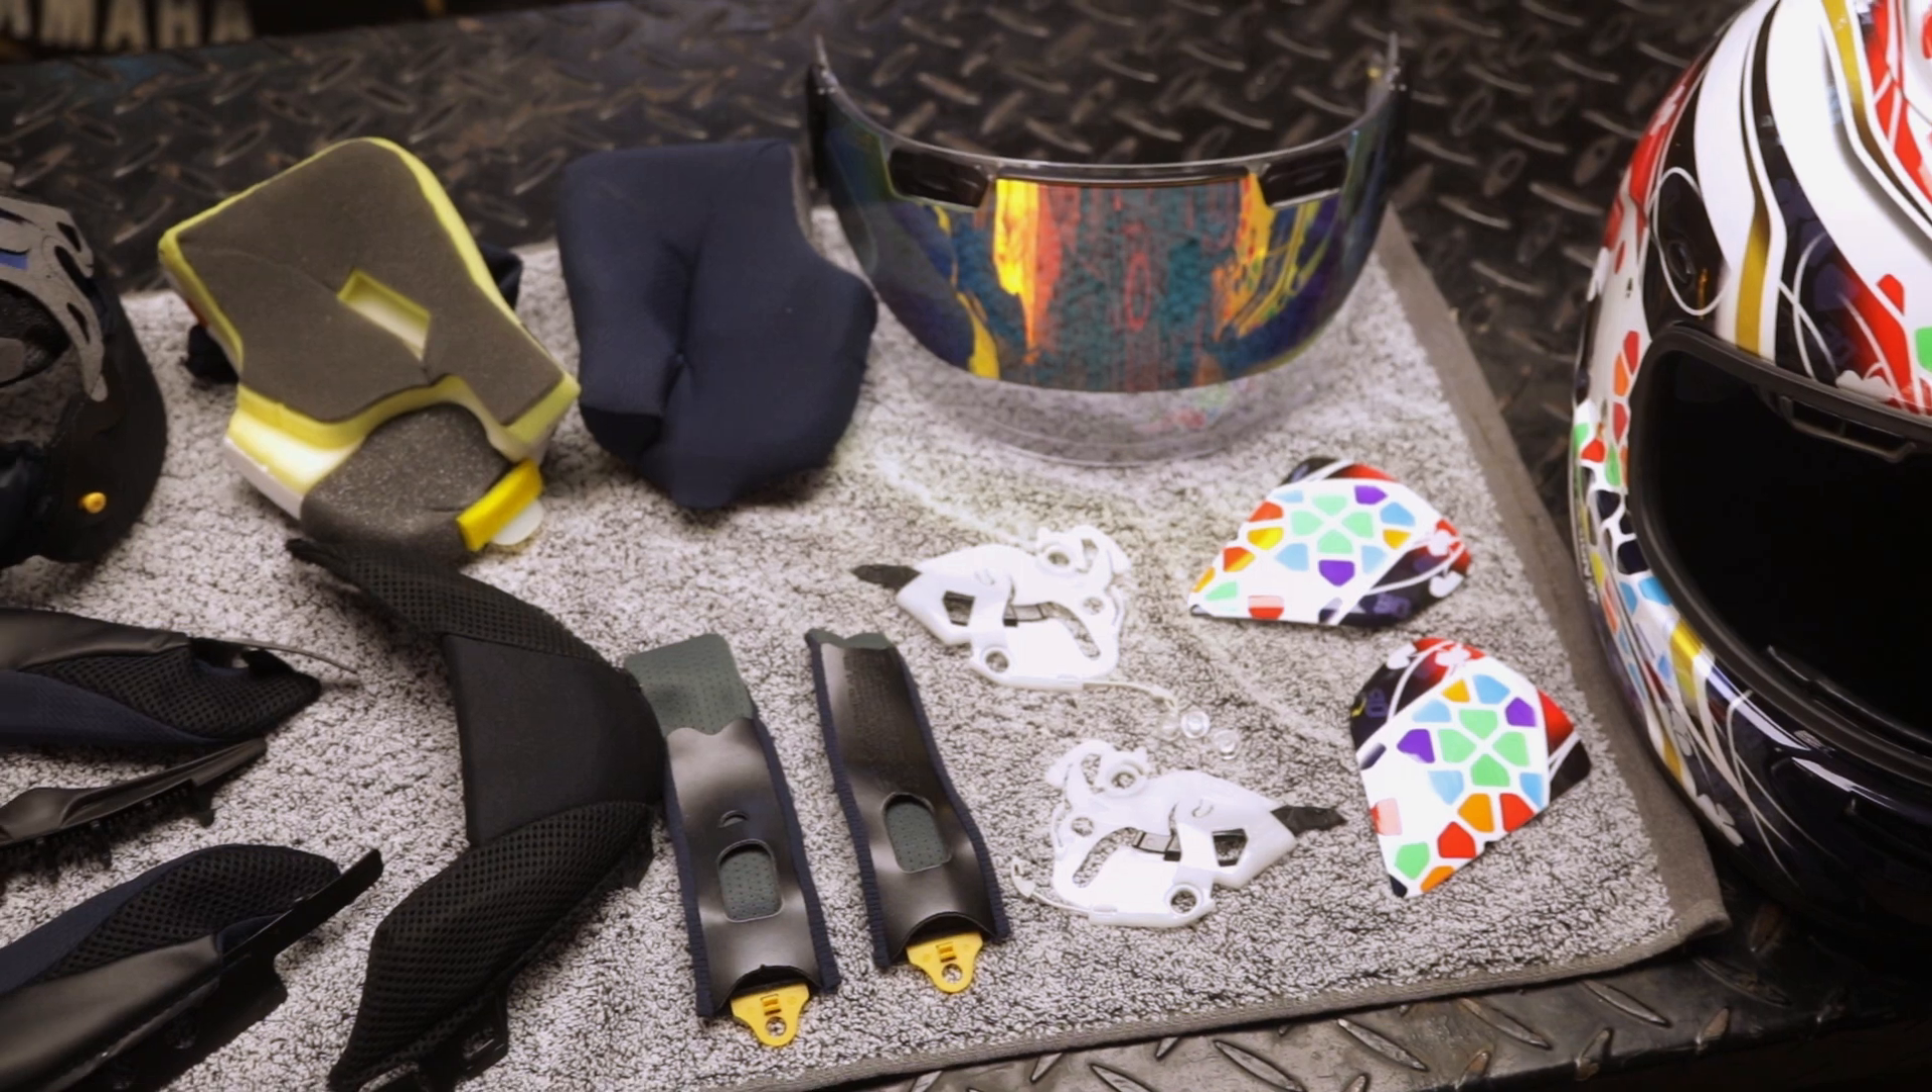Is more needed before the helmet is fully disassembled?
No.